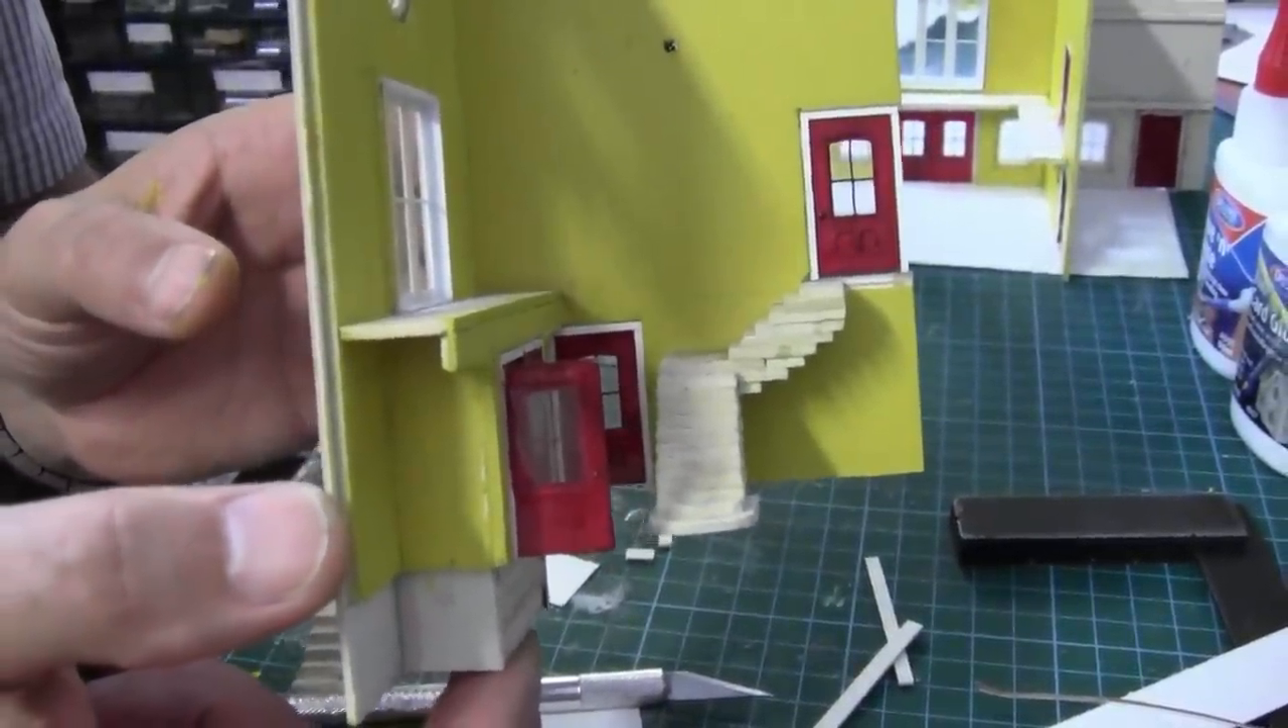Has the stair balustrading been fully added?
No.